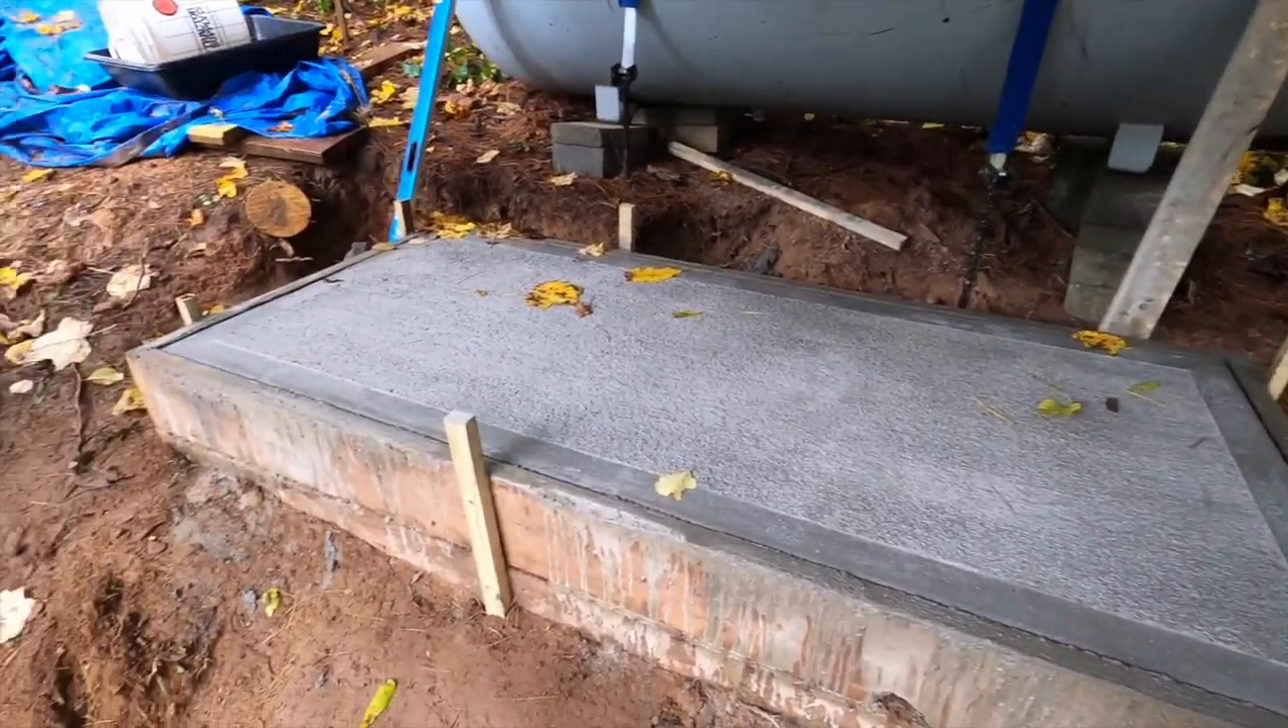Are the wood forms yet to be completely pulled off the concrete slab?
Yes.